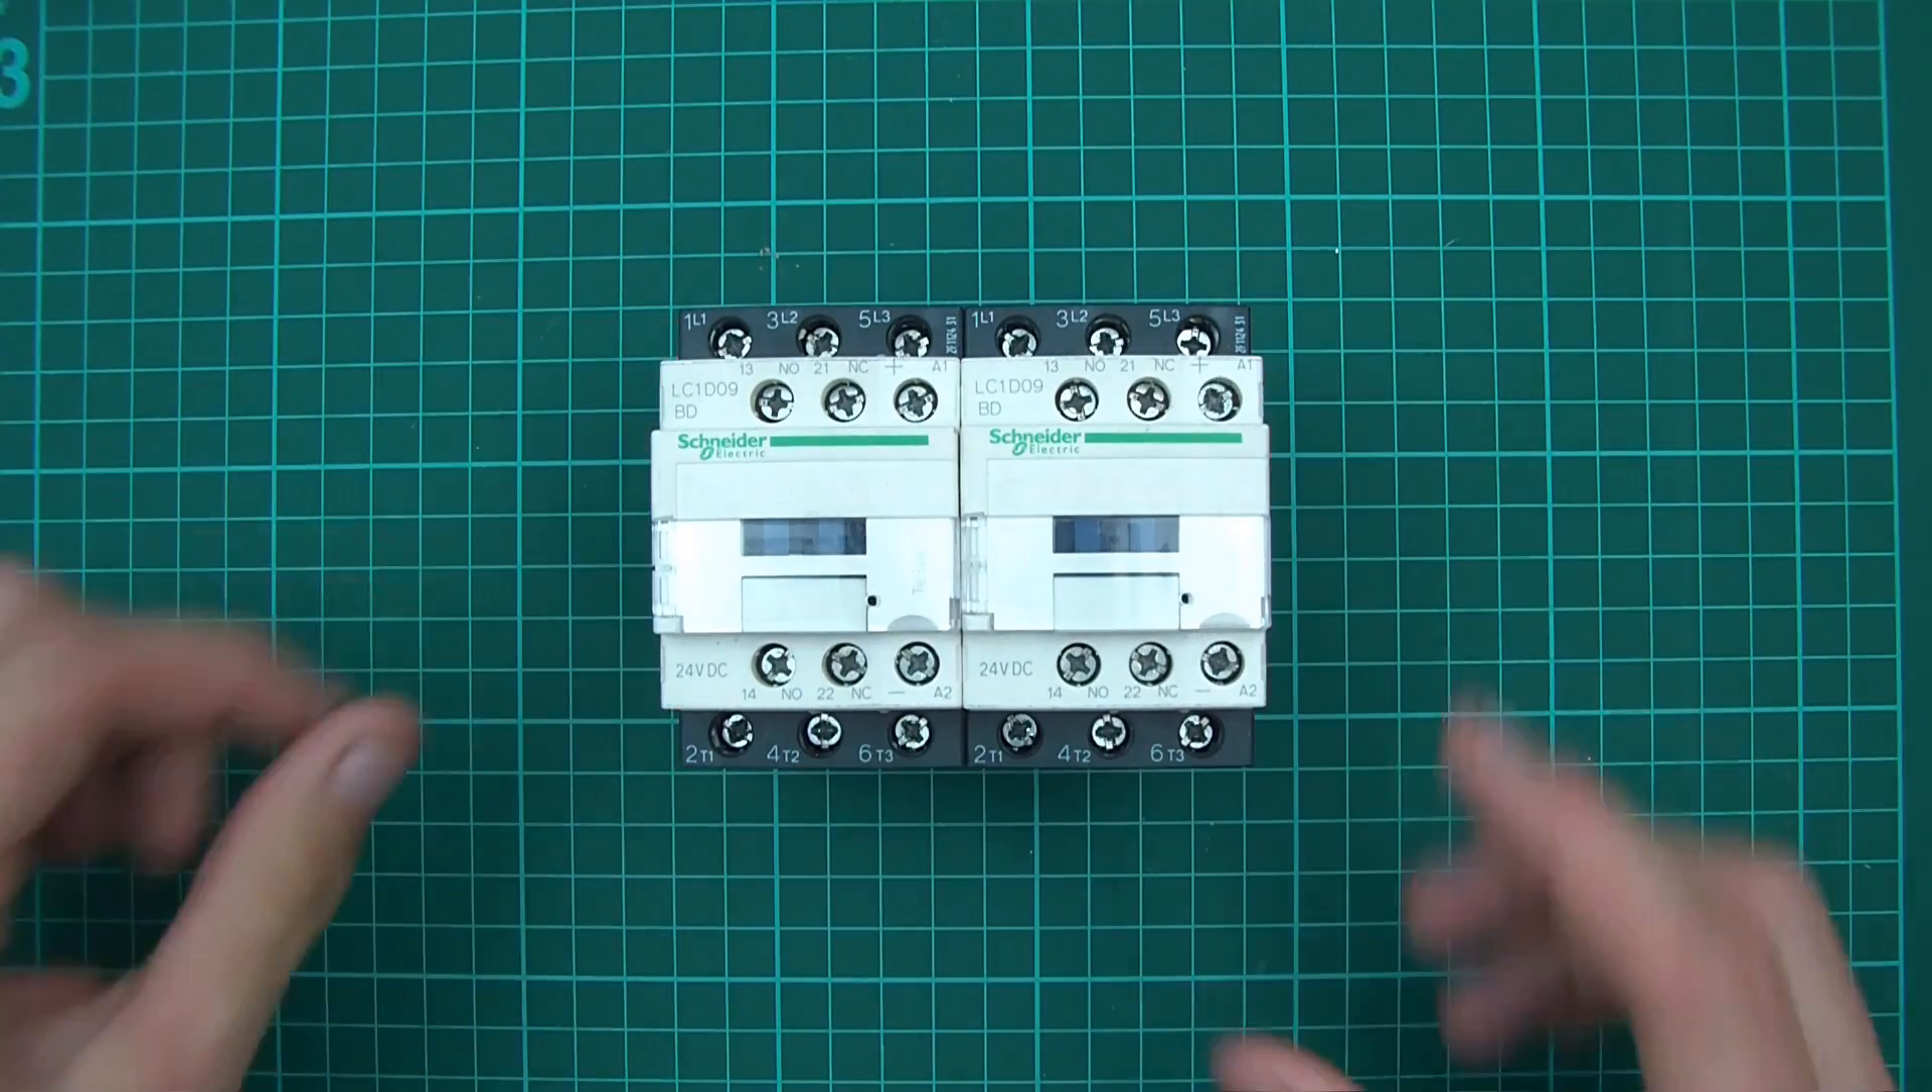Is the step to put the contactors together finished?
Yes.